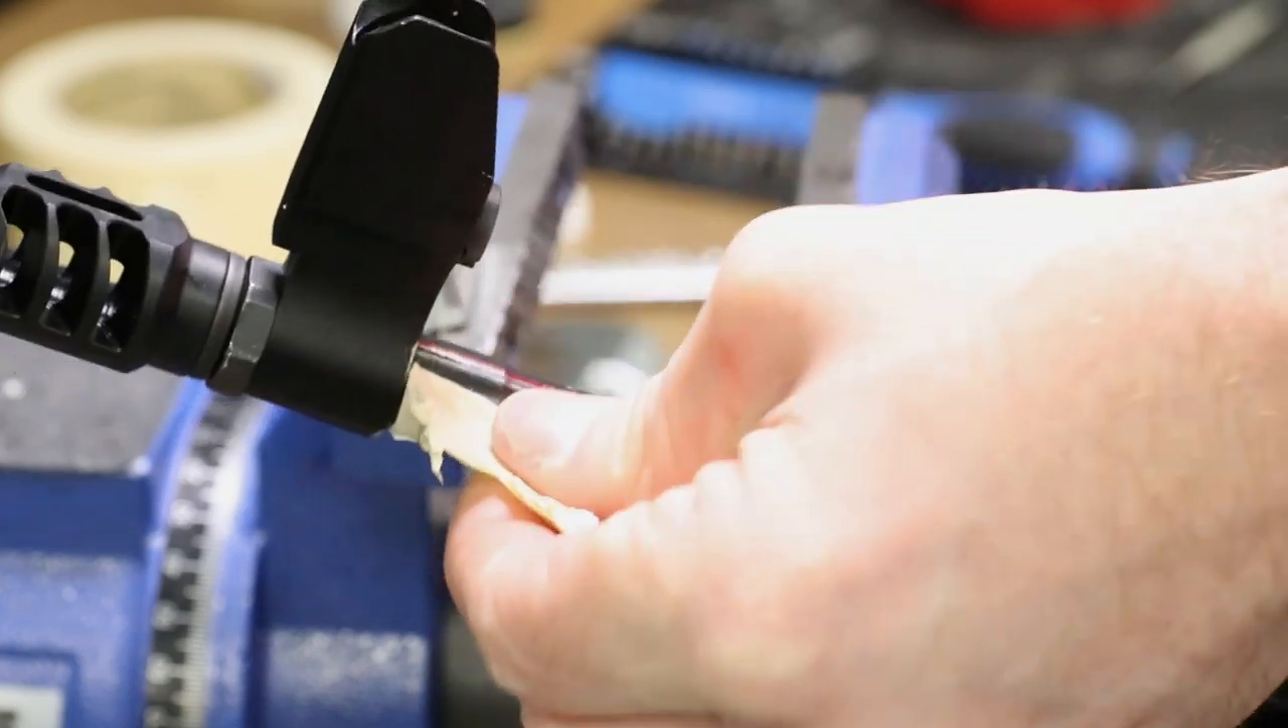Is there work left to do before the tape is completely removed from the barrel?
Yes.